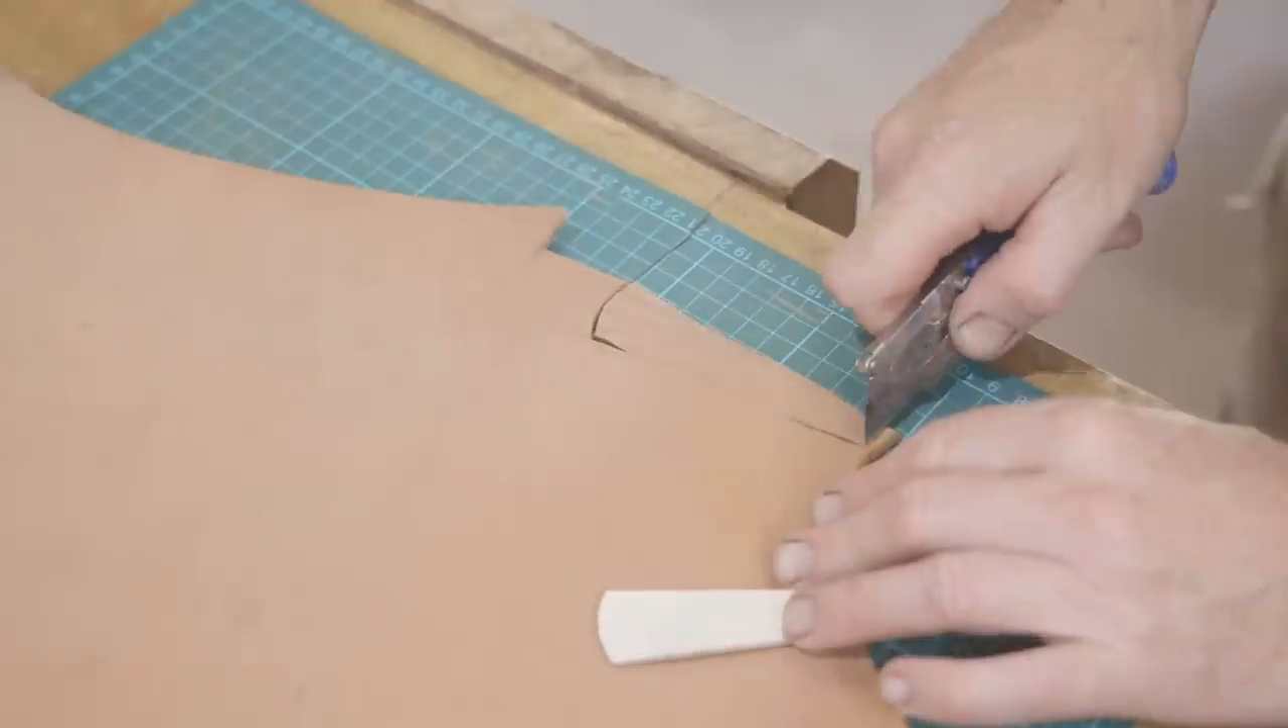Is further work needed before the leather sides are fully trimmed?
Yes.